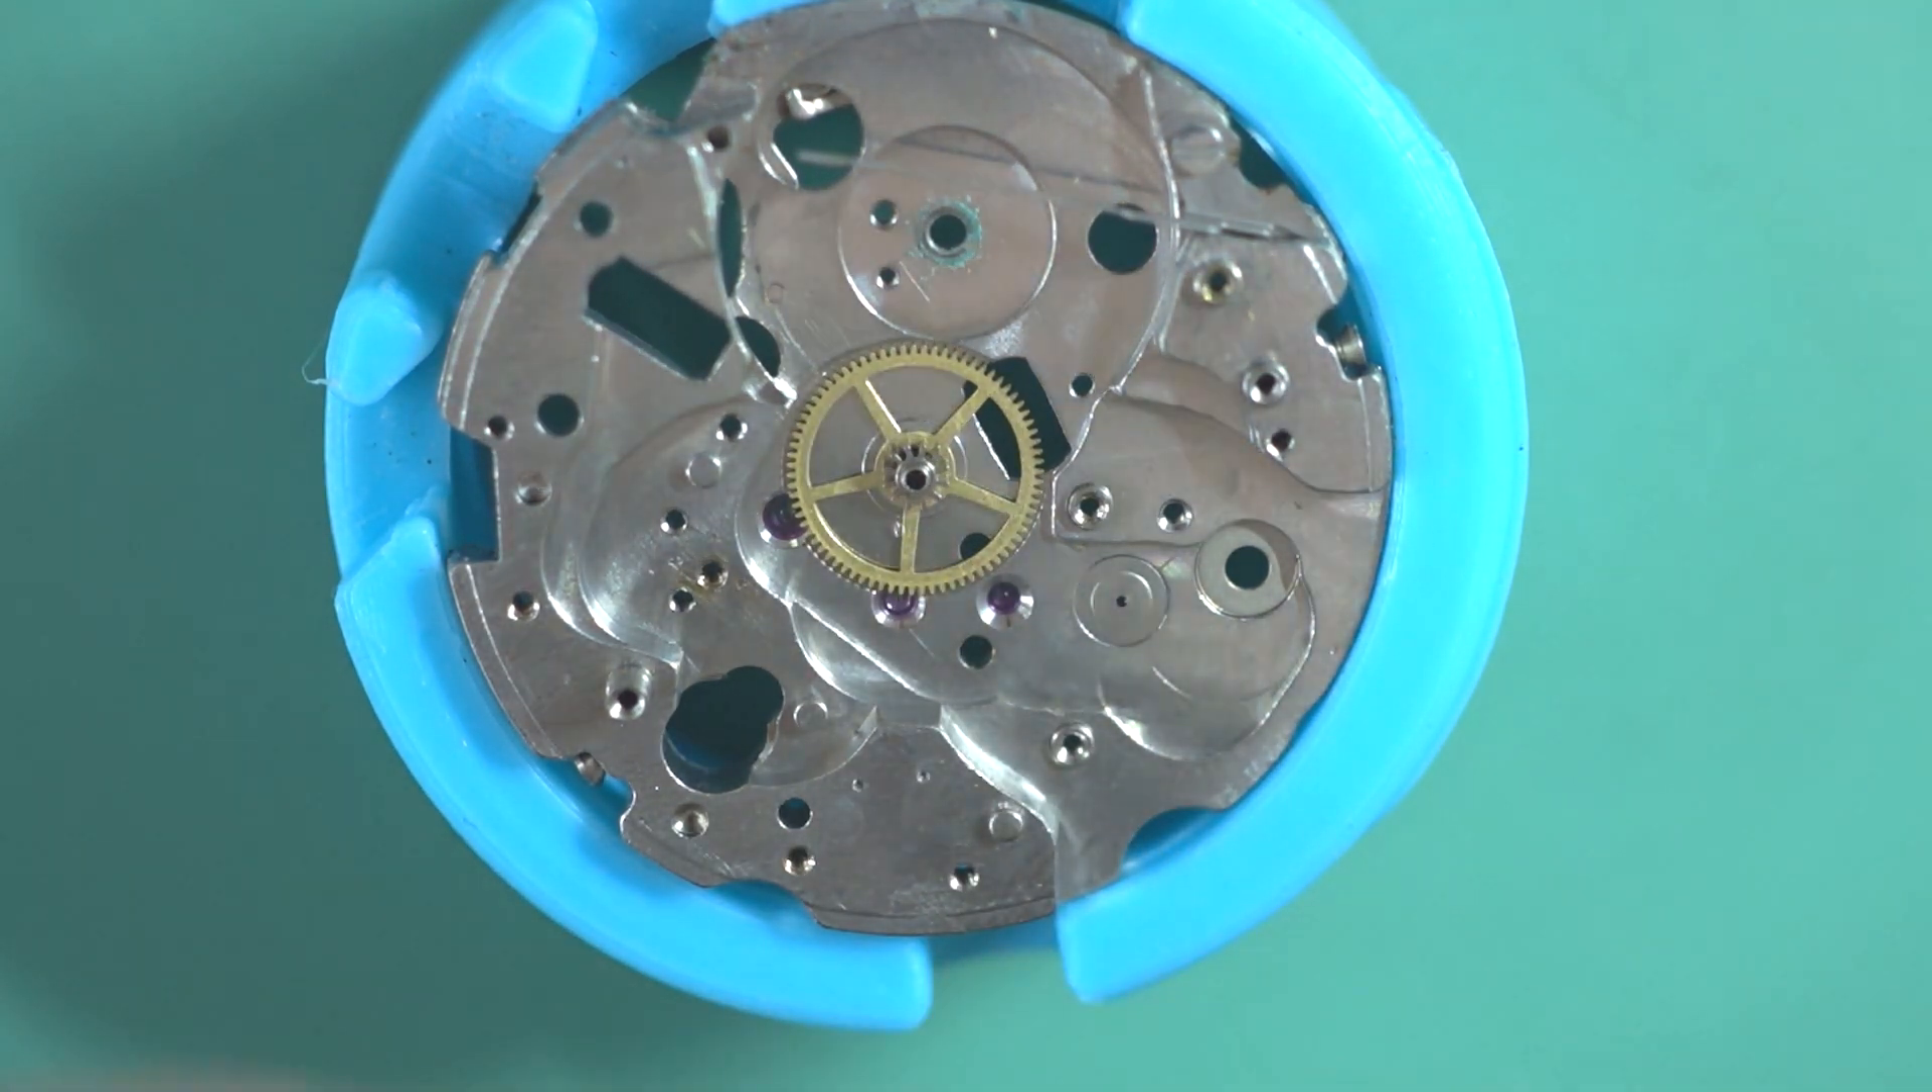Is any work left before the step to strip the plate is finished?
Yes.